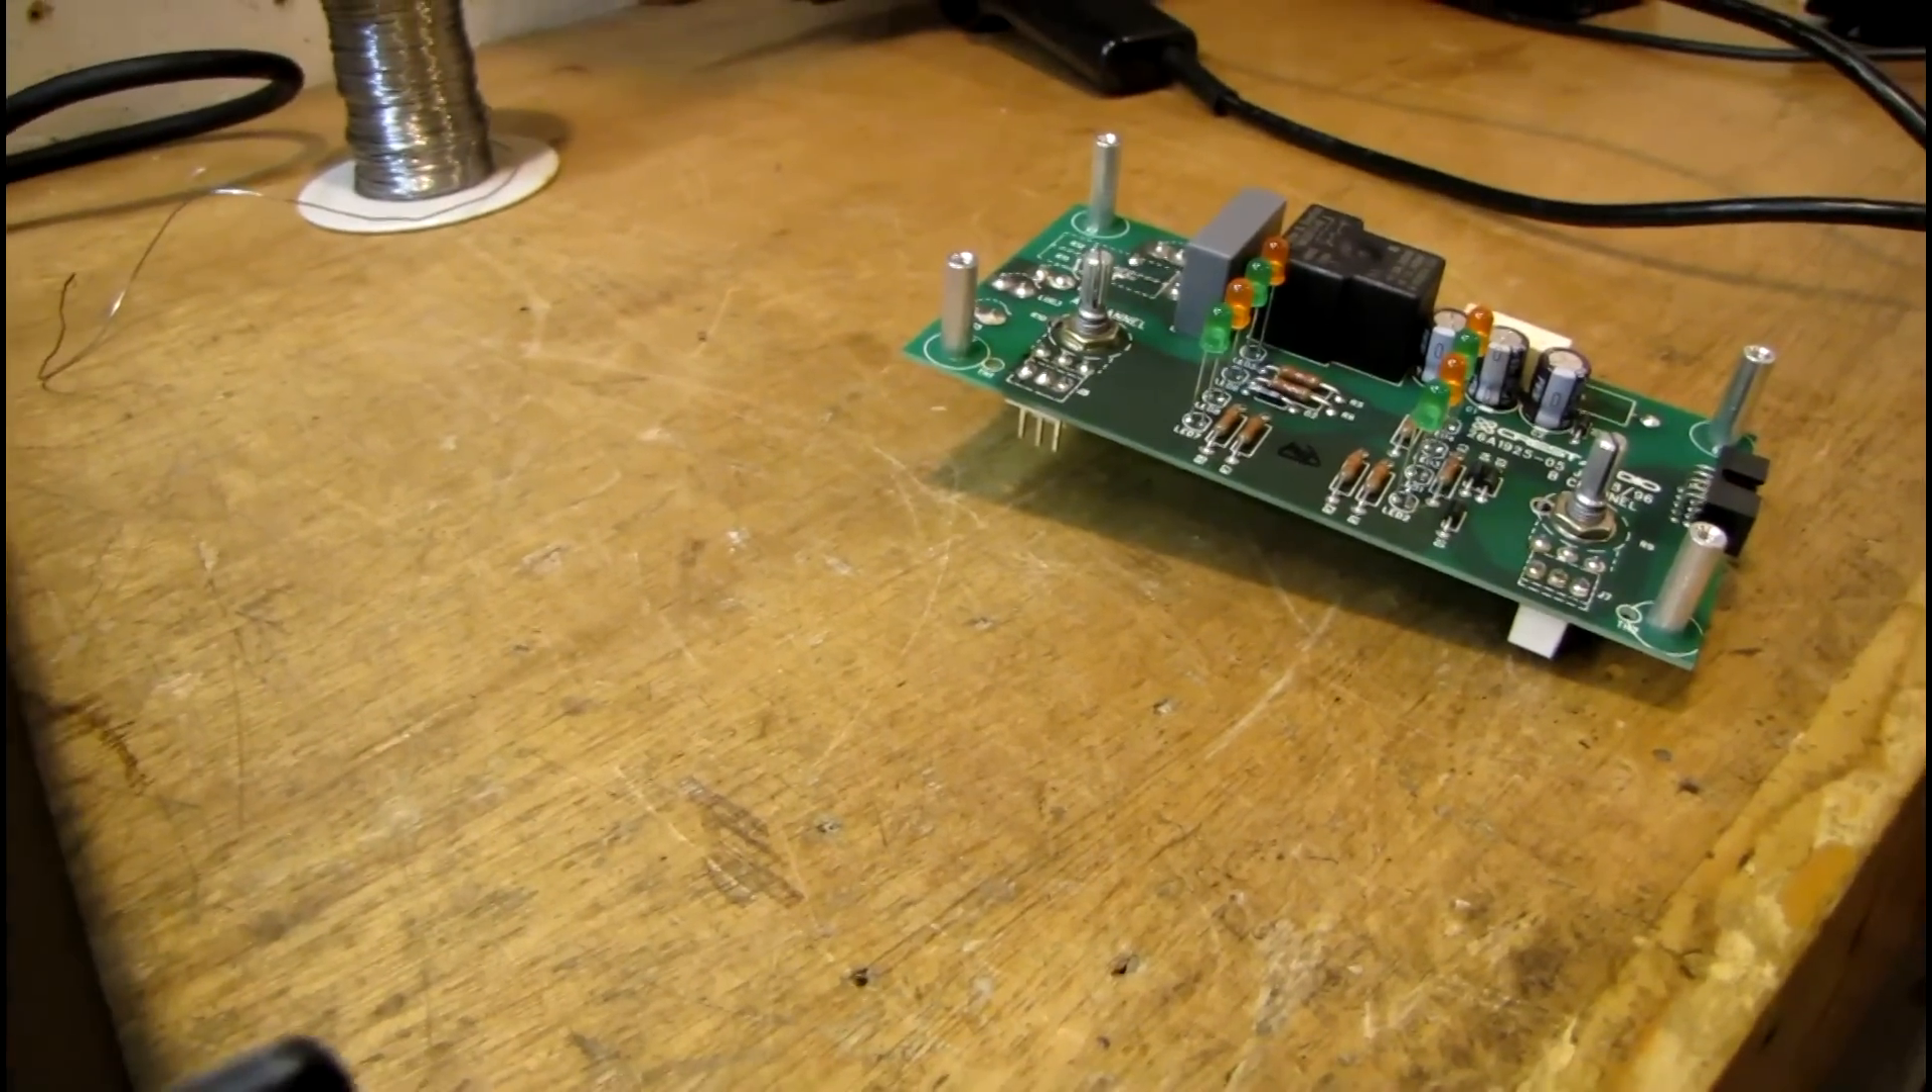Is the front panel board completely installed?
No.